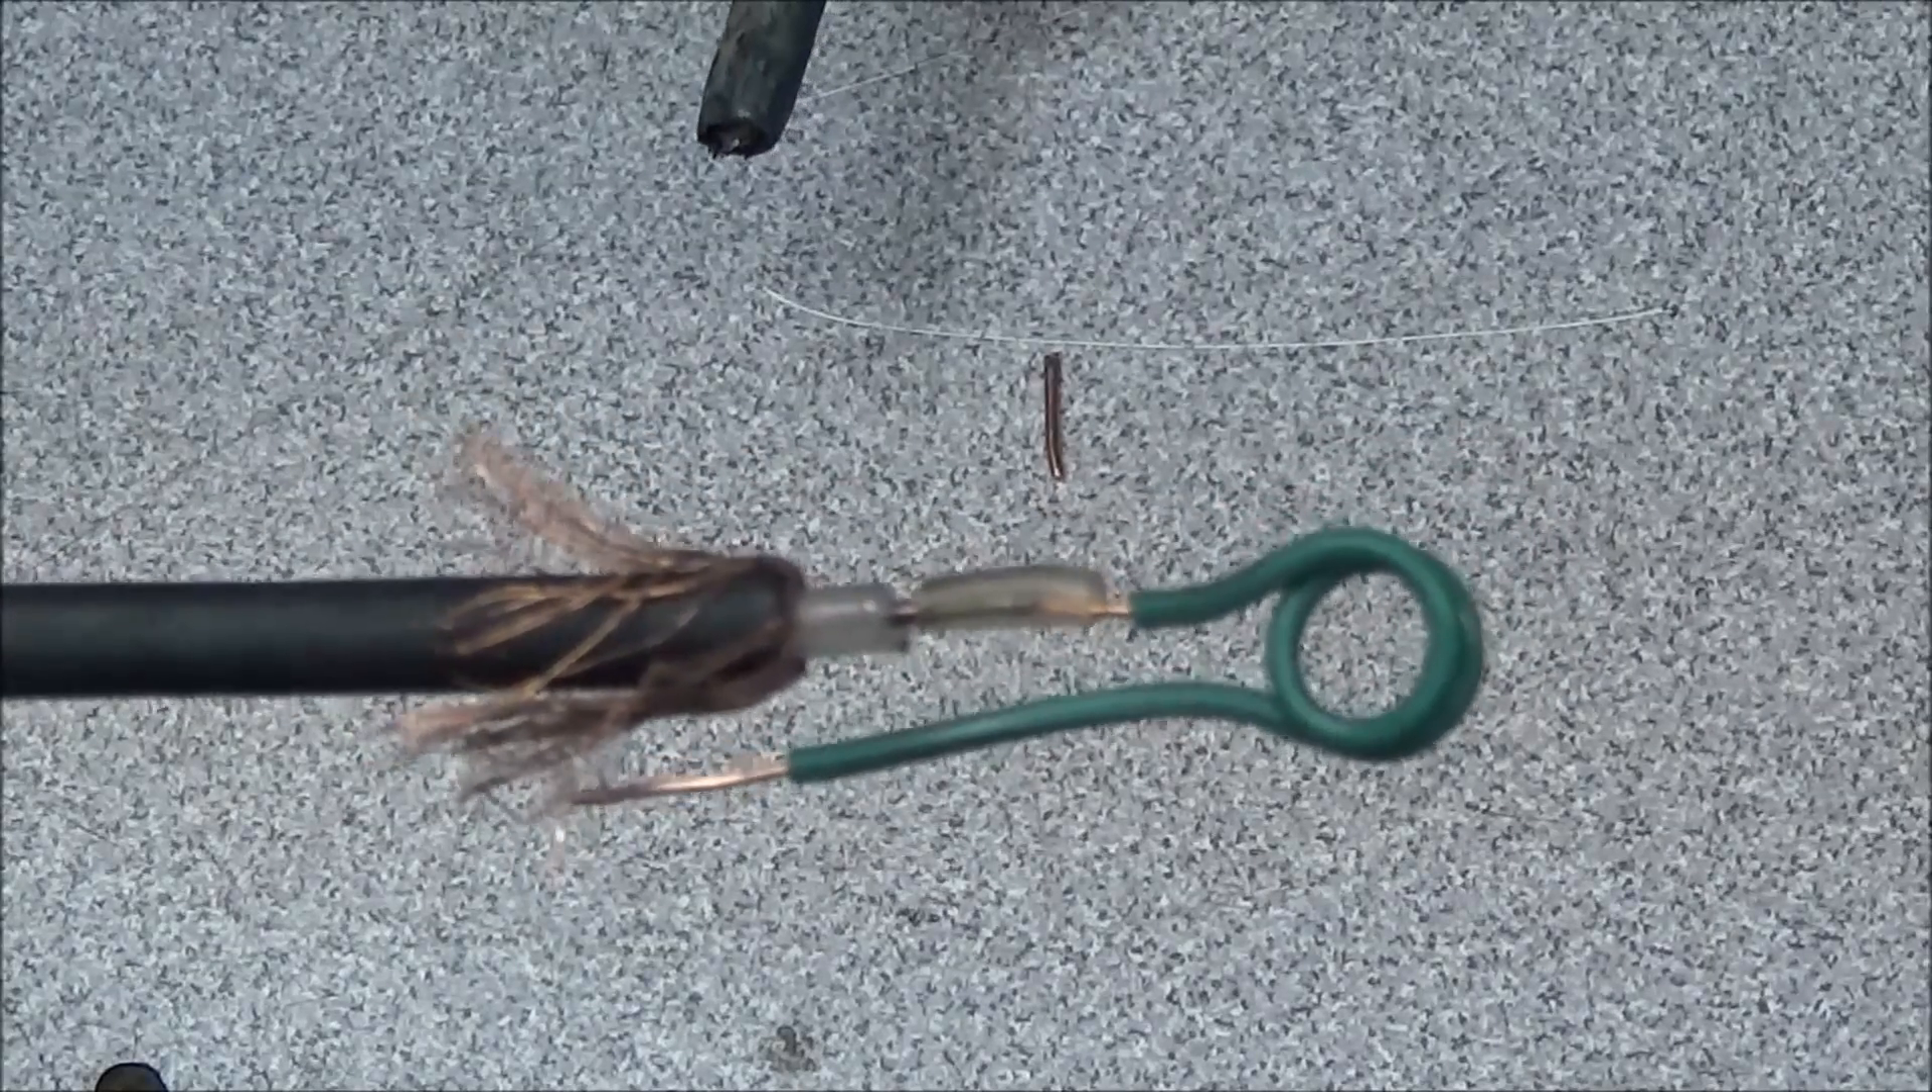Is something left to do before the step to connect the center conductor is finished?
No.